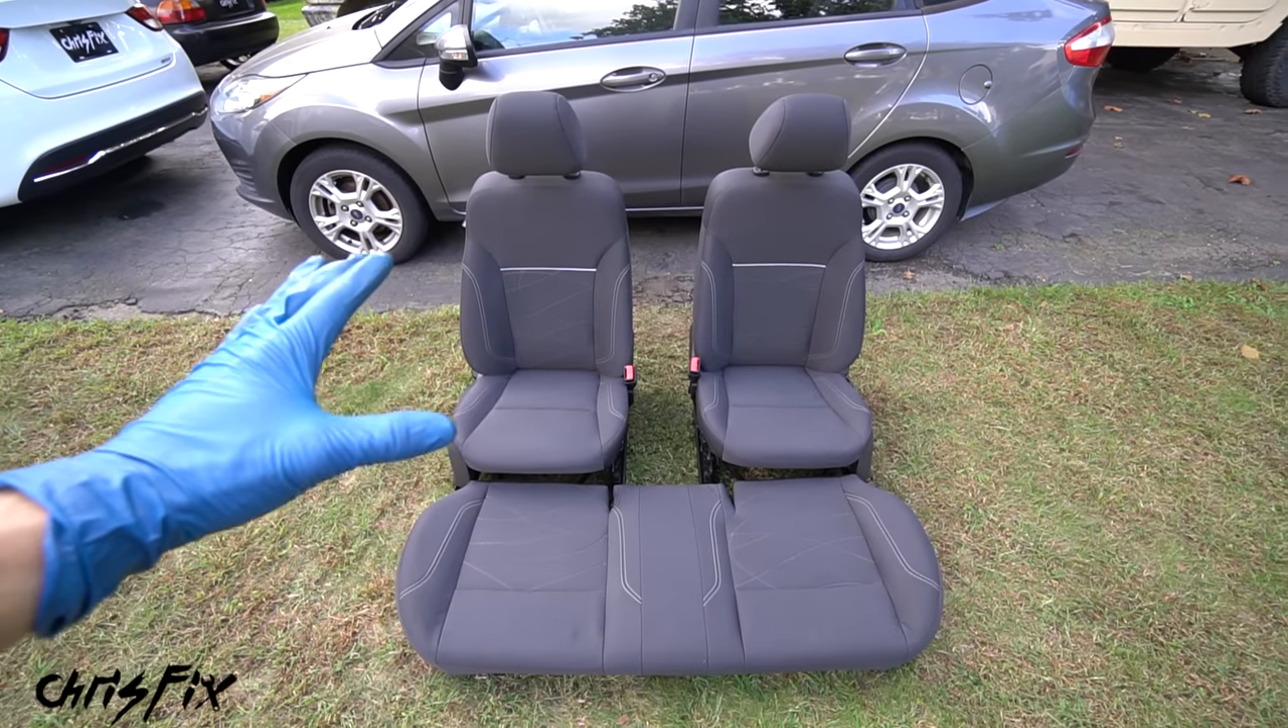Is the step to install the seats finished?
No.